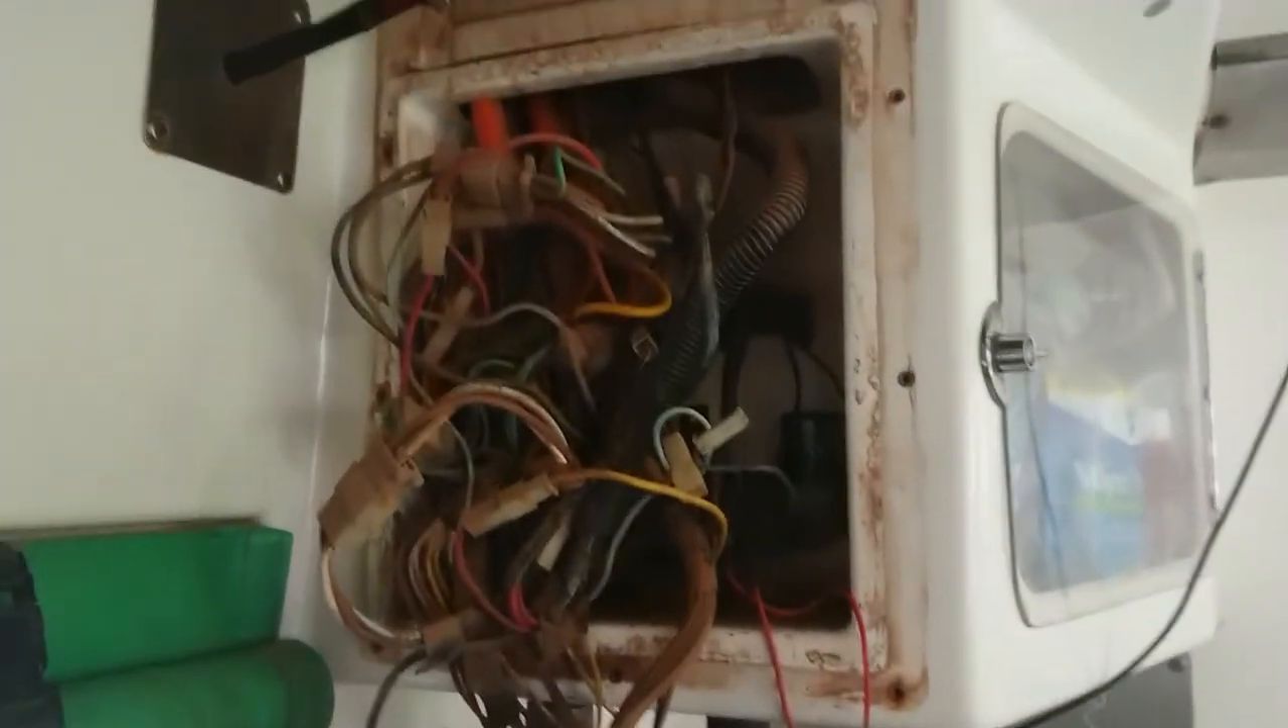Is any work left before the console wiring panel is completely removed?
No.